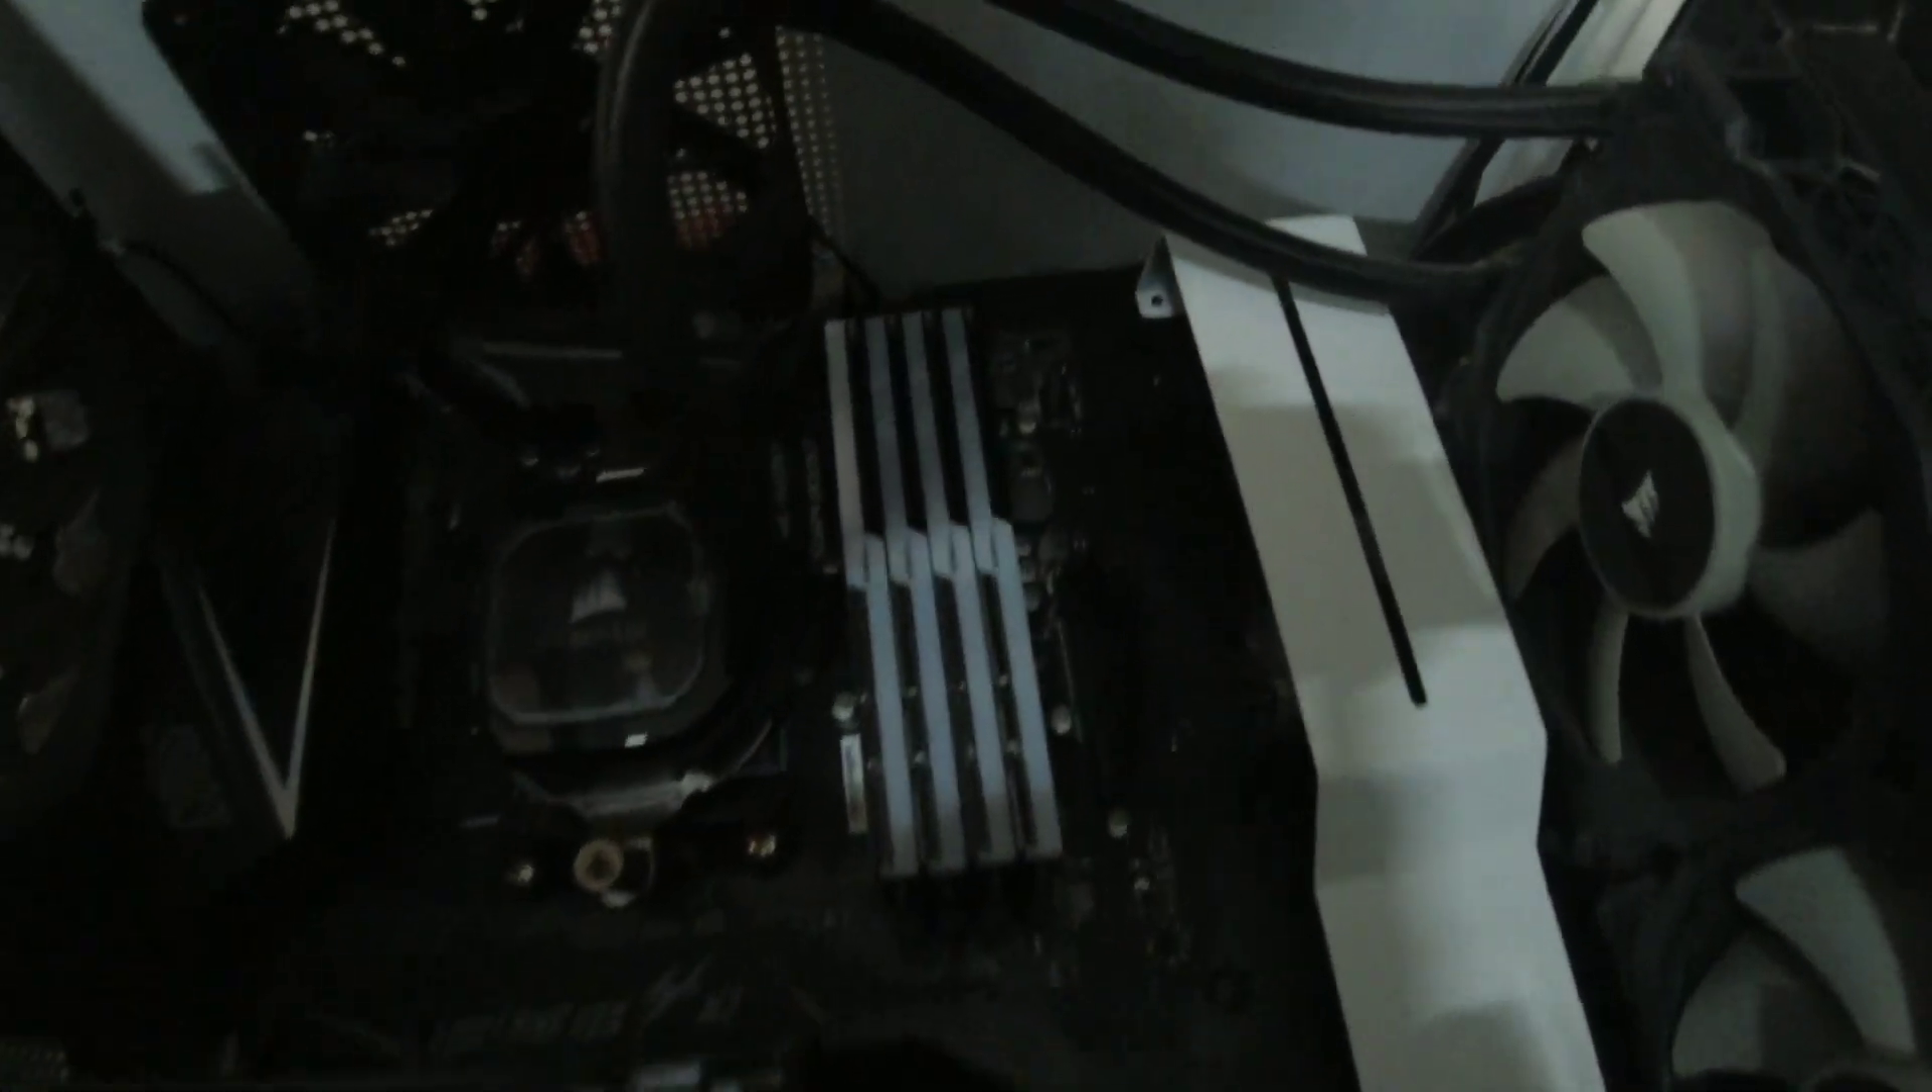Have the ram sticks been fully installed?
Yes.